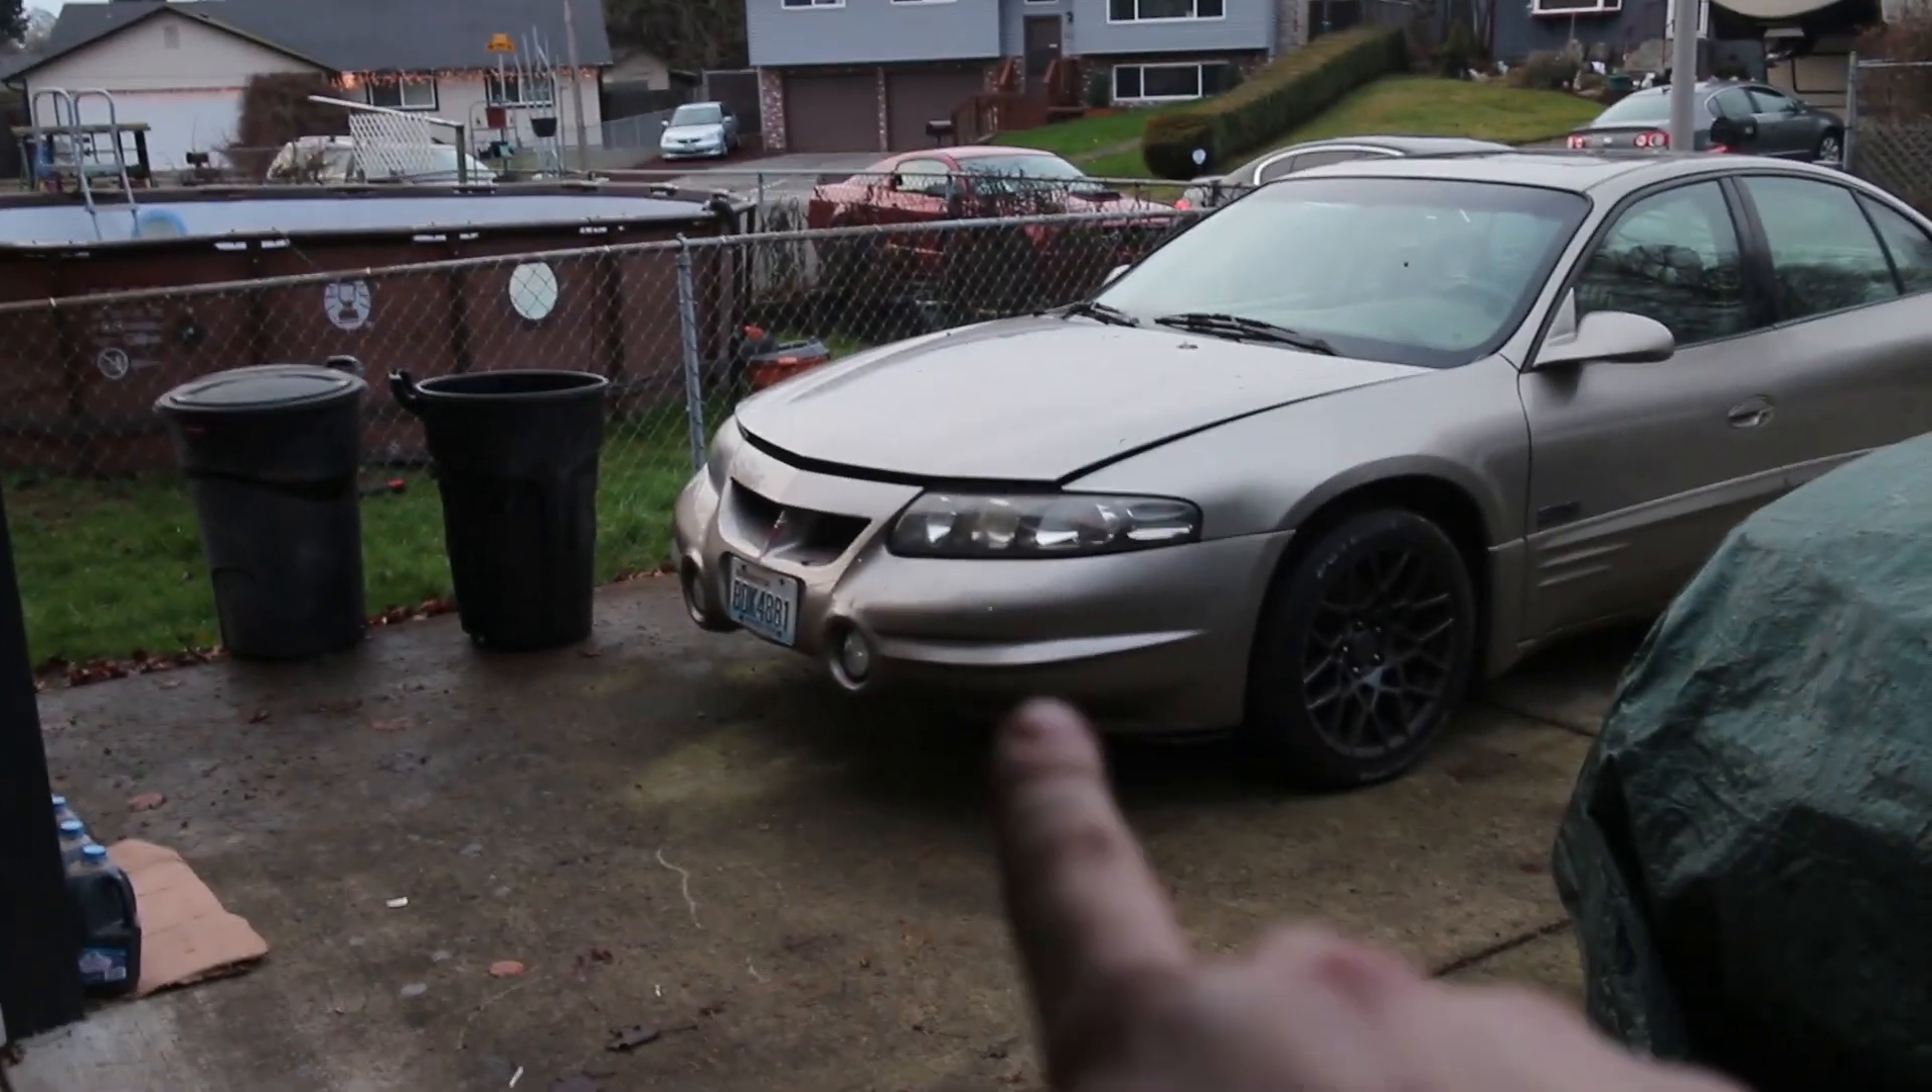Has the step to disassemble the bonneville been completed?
No.